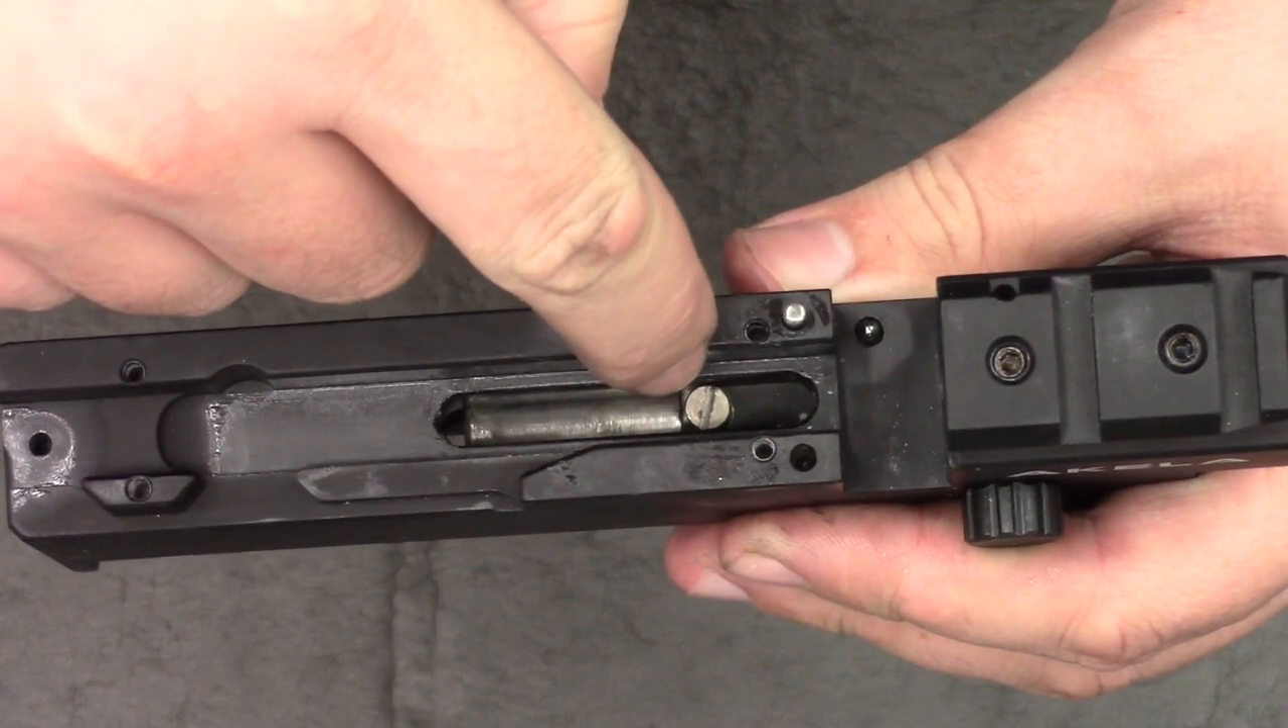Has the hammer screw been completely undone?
No.